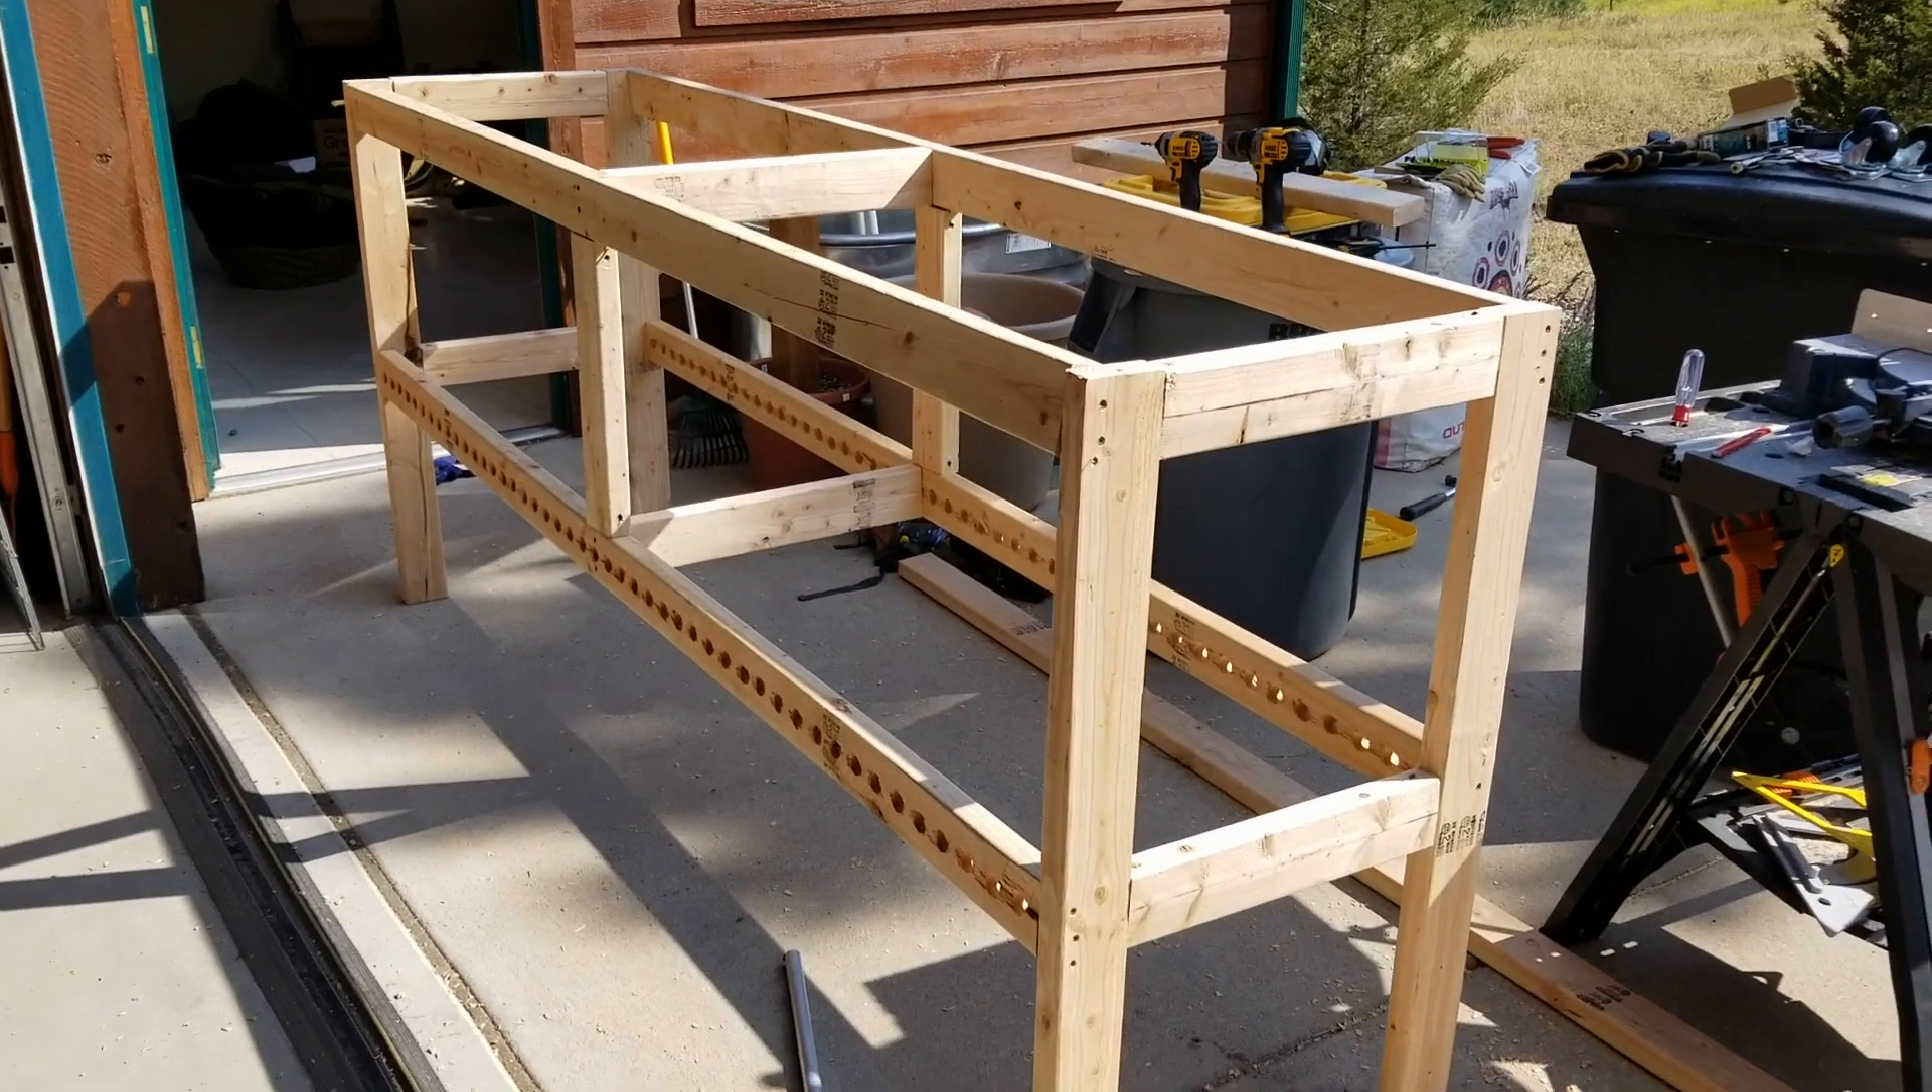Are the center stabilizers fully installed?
Yes.